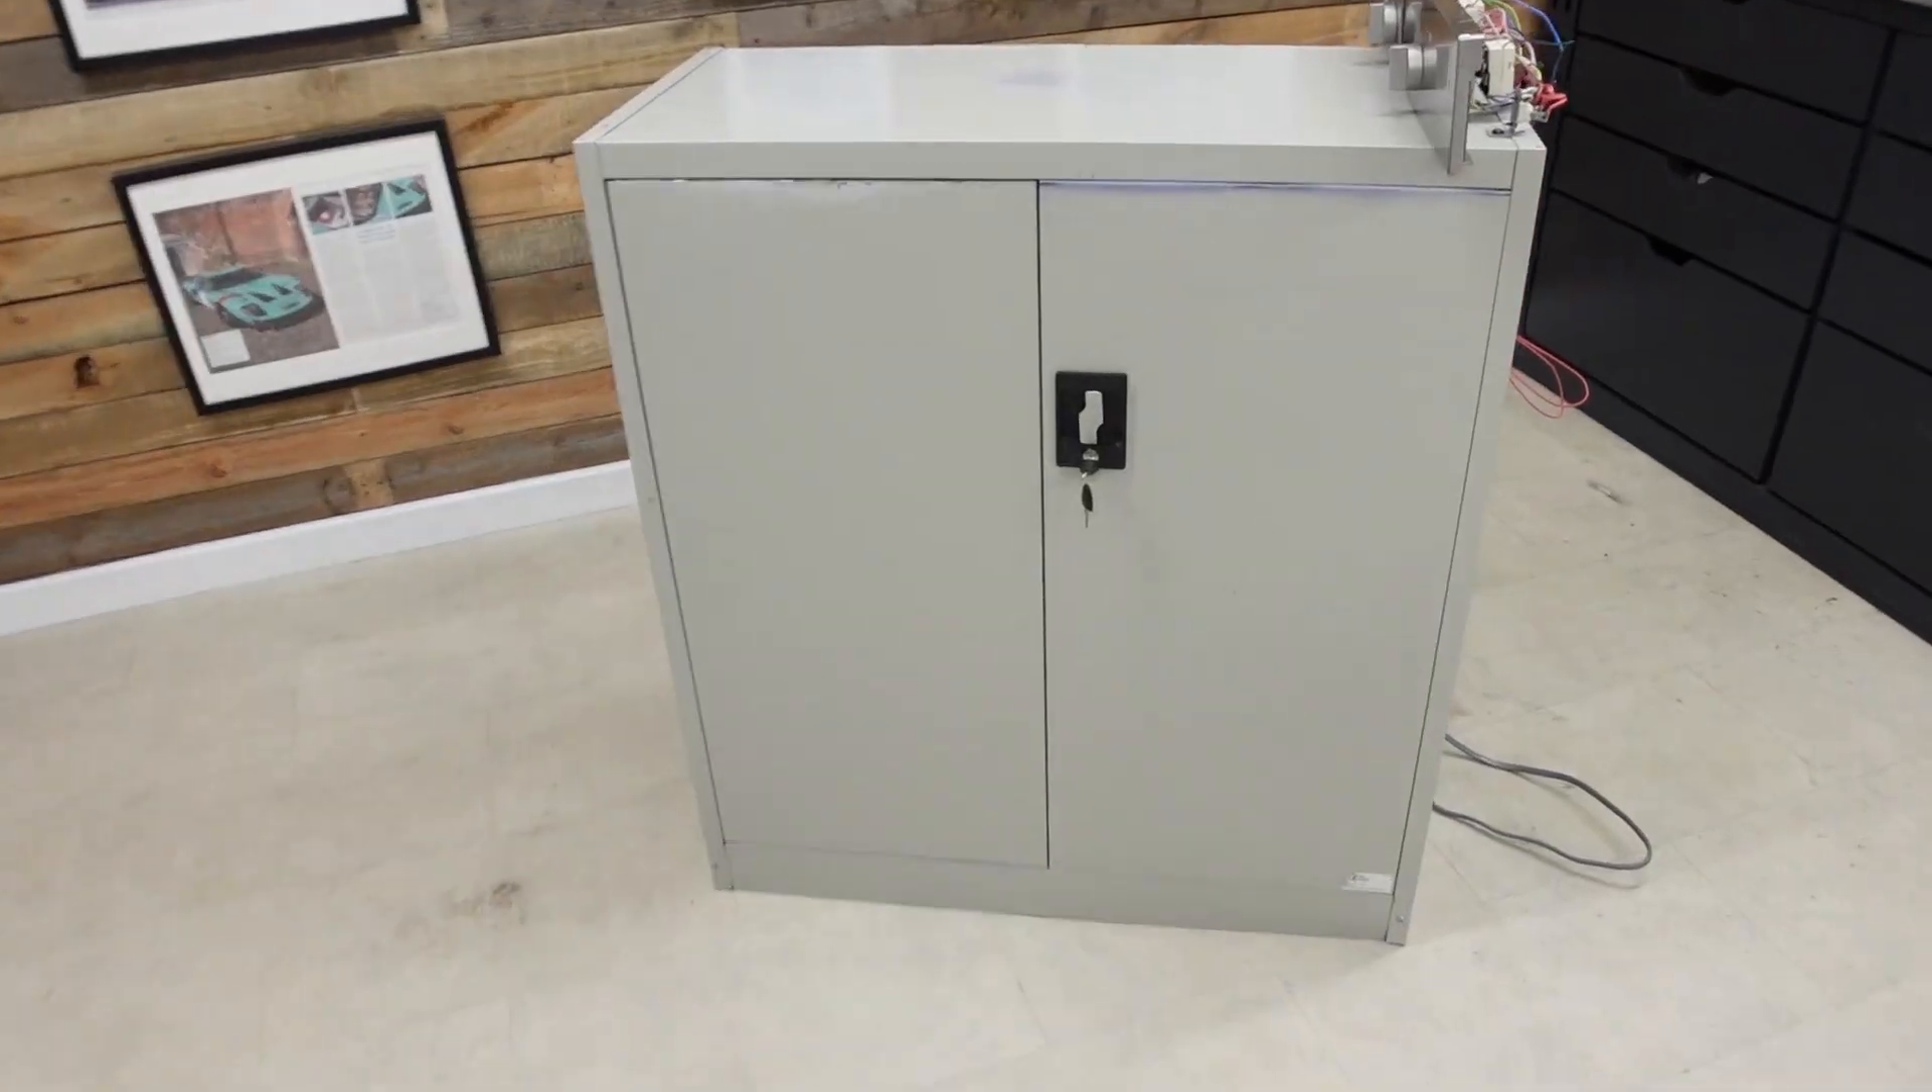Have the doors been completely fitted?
Yes.